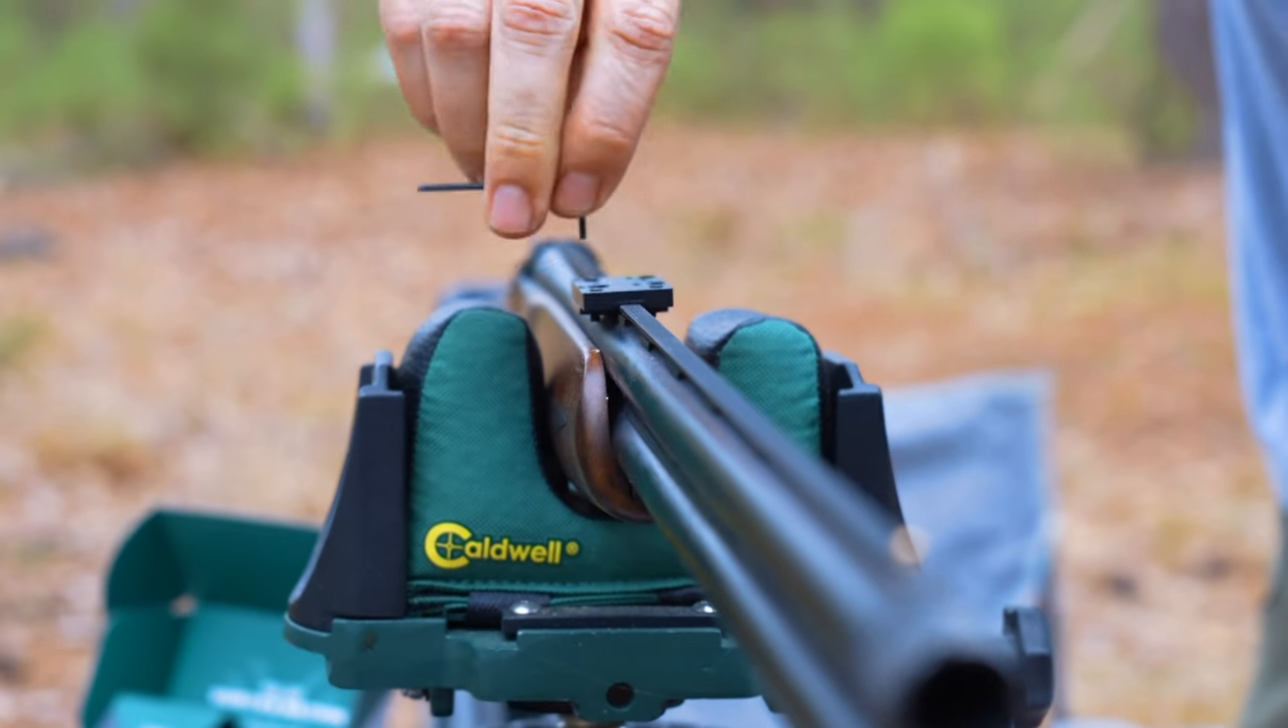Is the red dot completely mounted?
No.